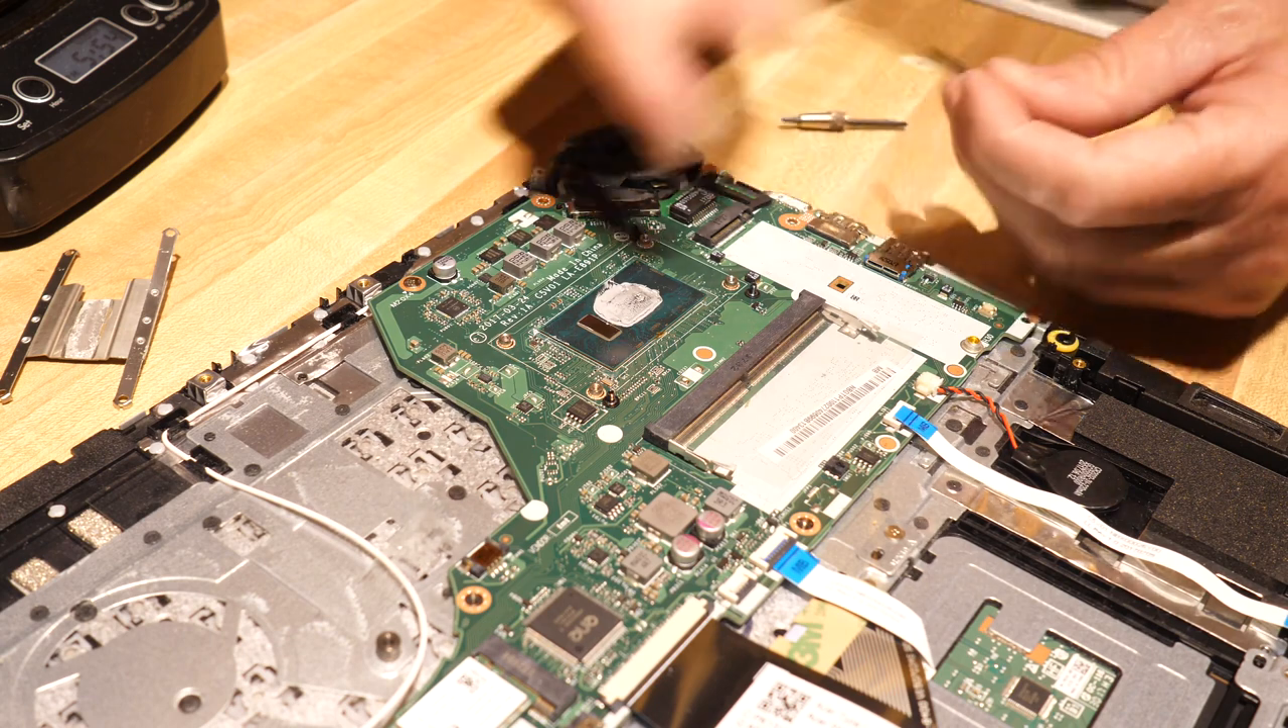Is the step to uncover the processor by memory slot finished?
Yes.